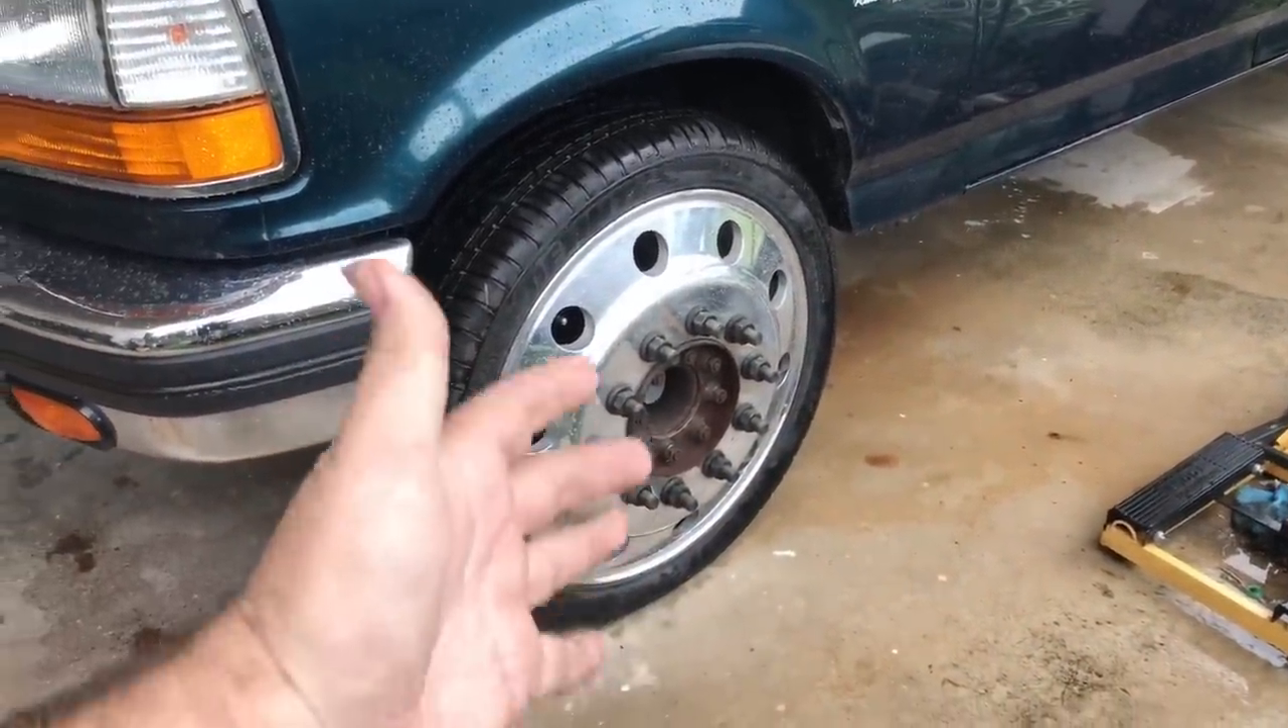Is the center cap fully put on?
No.